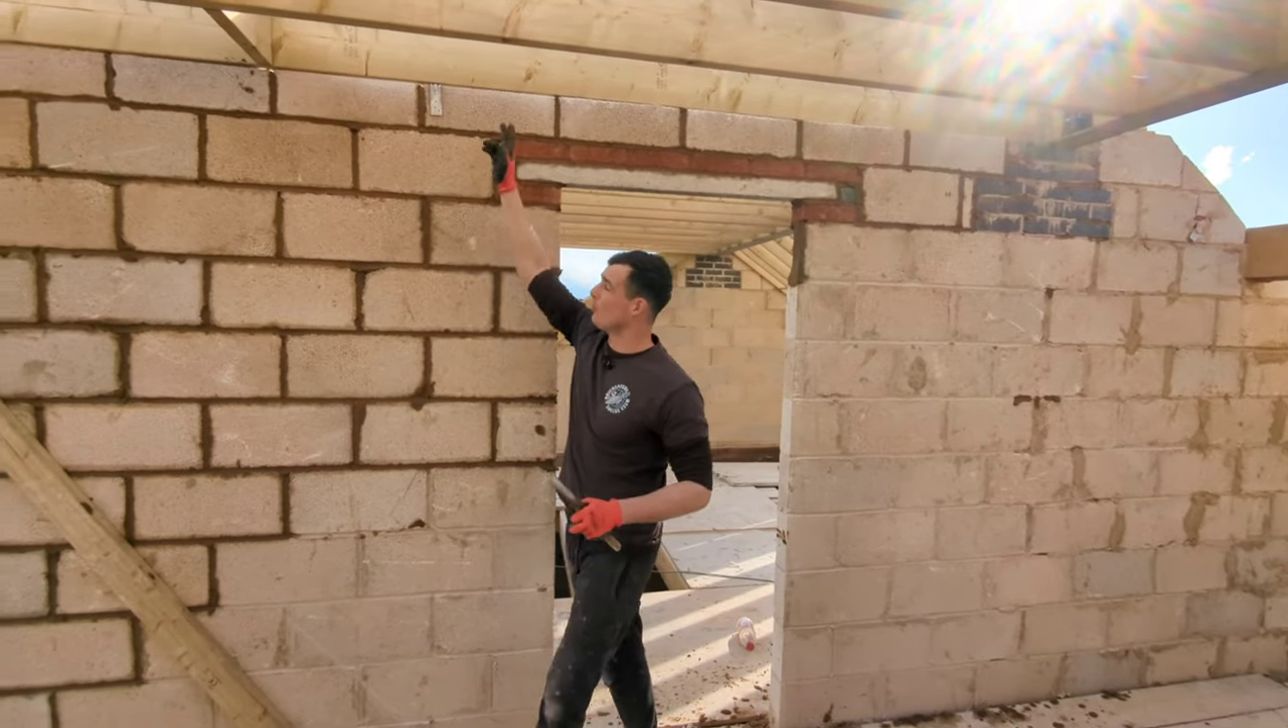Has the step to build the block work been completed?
Yes.